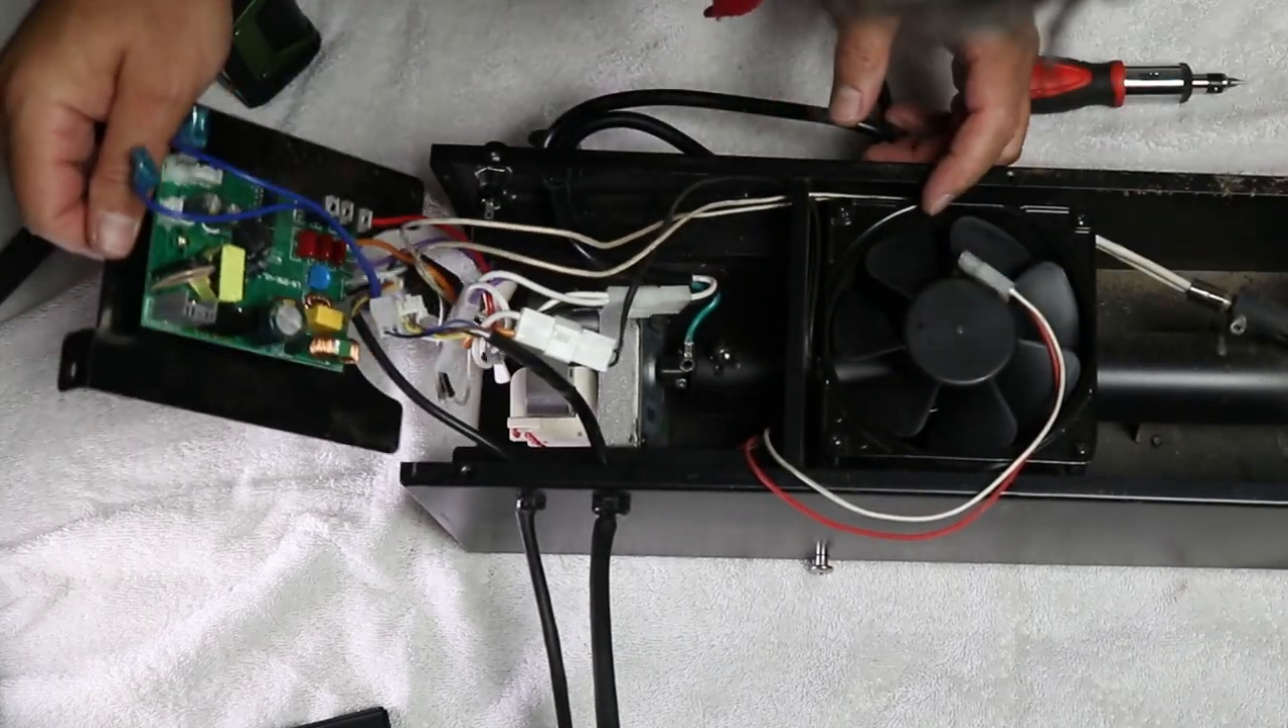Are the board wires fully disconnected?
No.